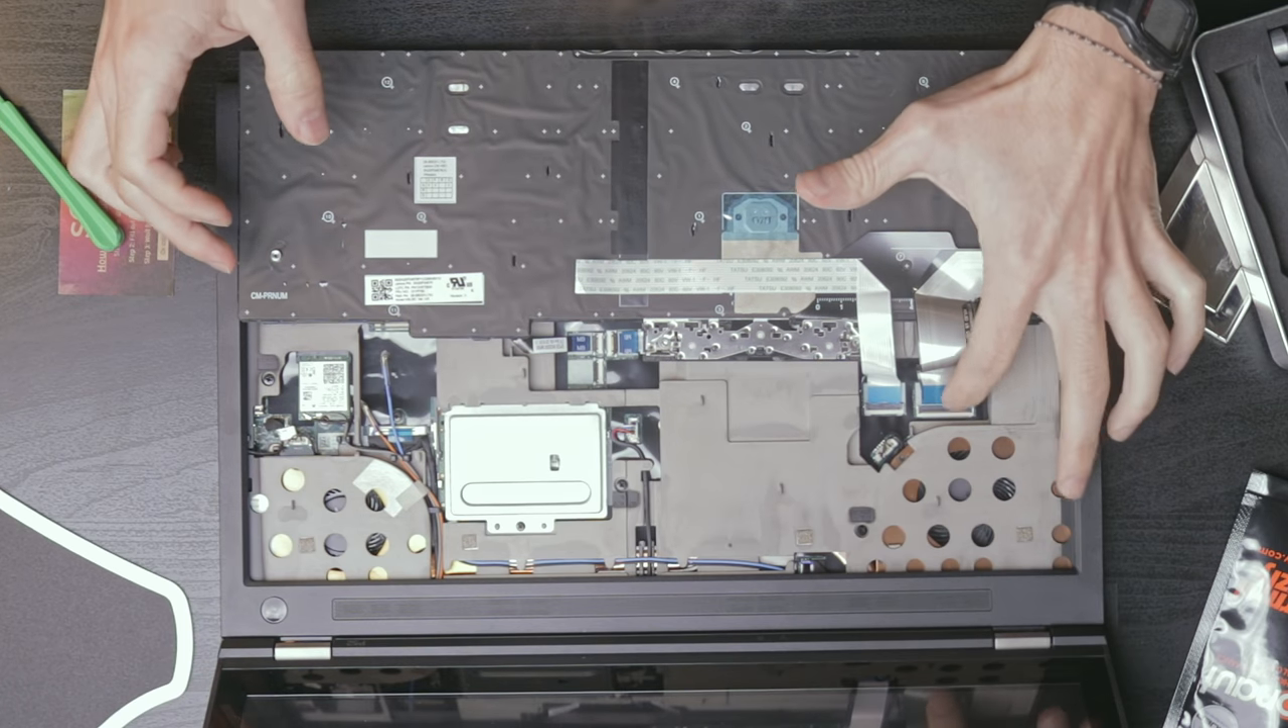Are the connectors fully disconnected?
No.